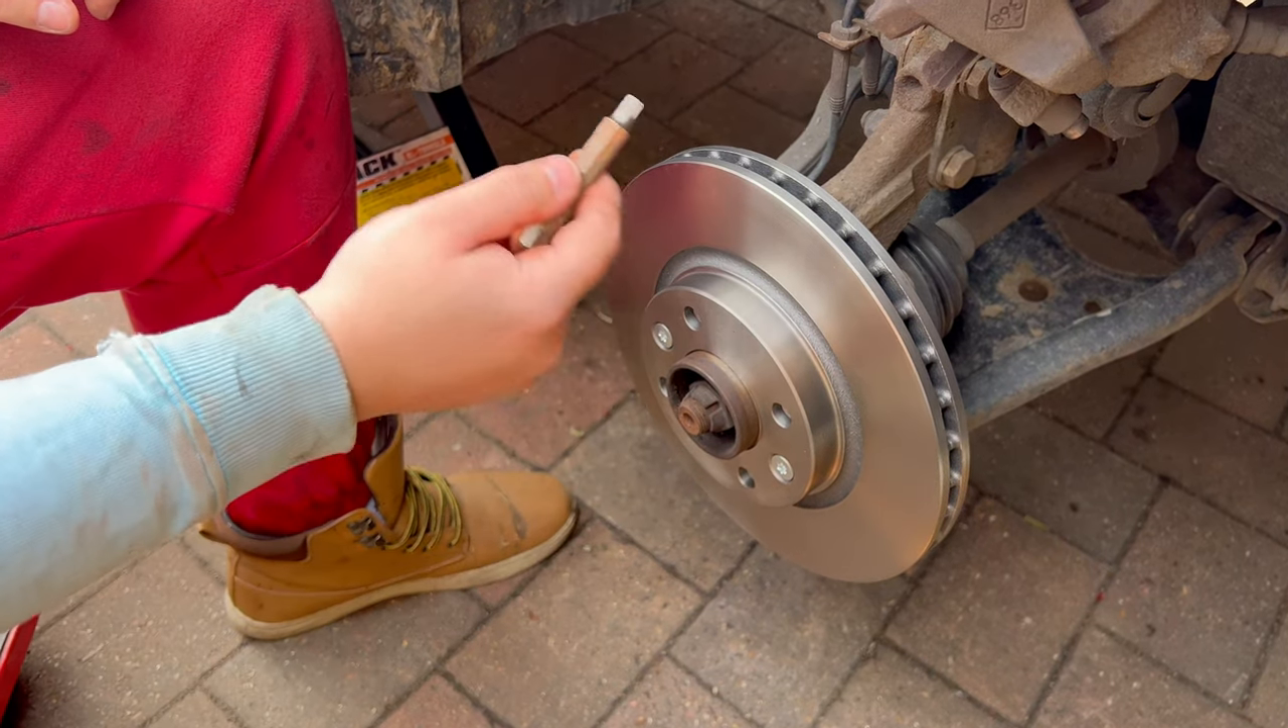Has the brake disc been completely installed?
Yes.